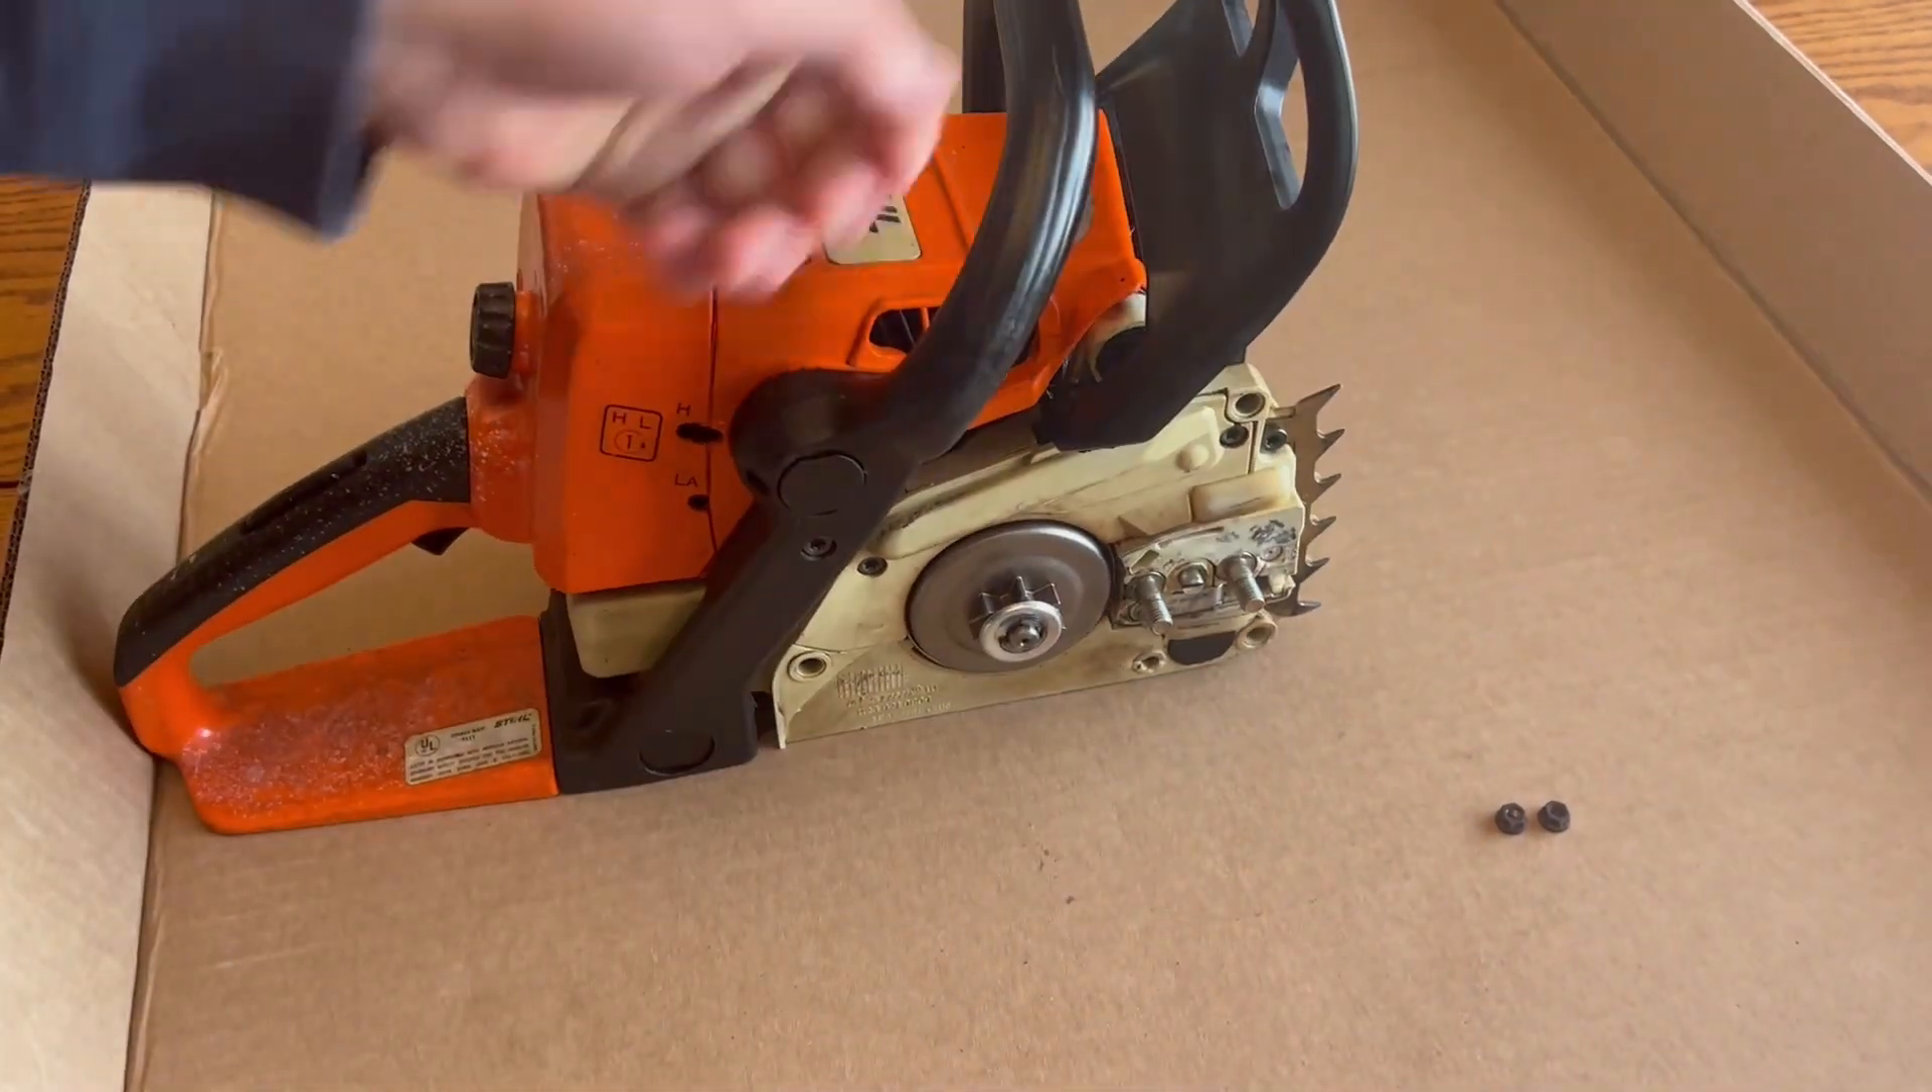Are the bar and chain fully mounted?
No.